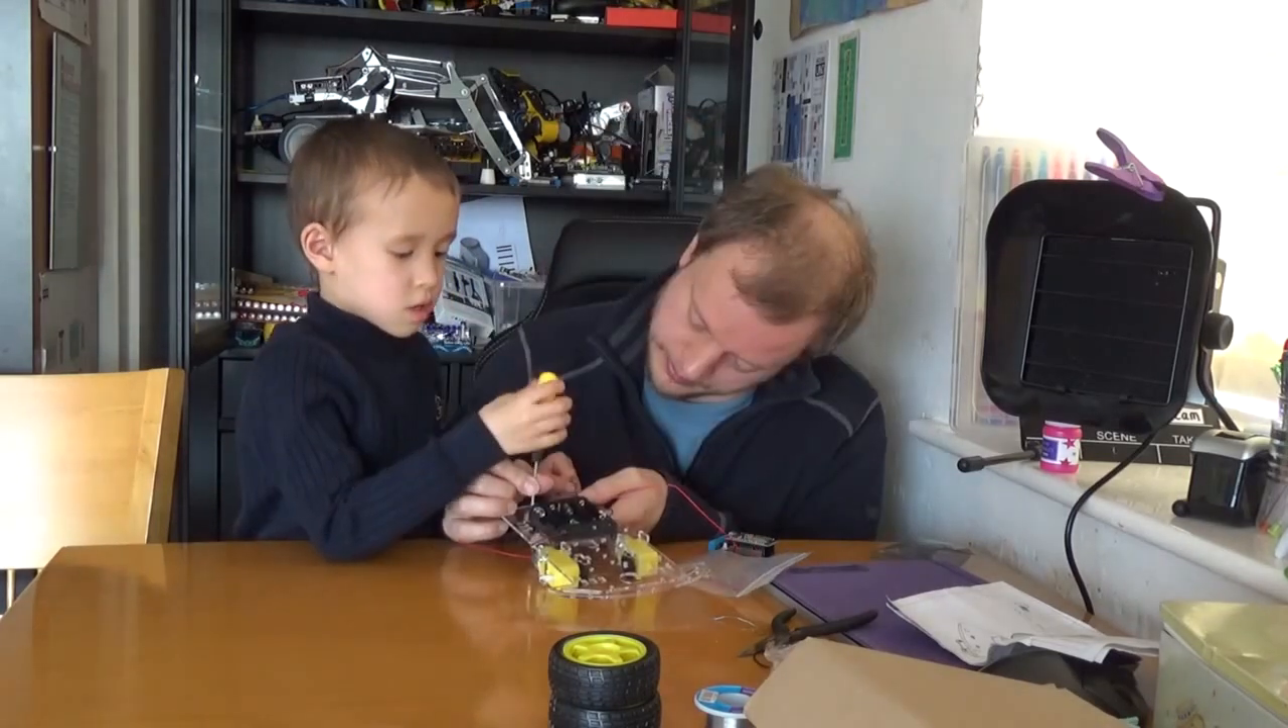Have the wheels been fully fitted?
No.